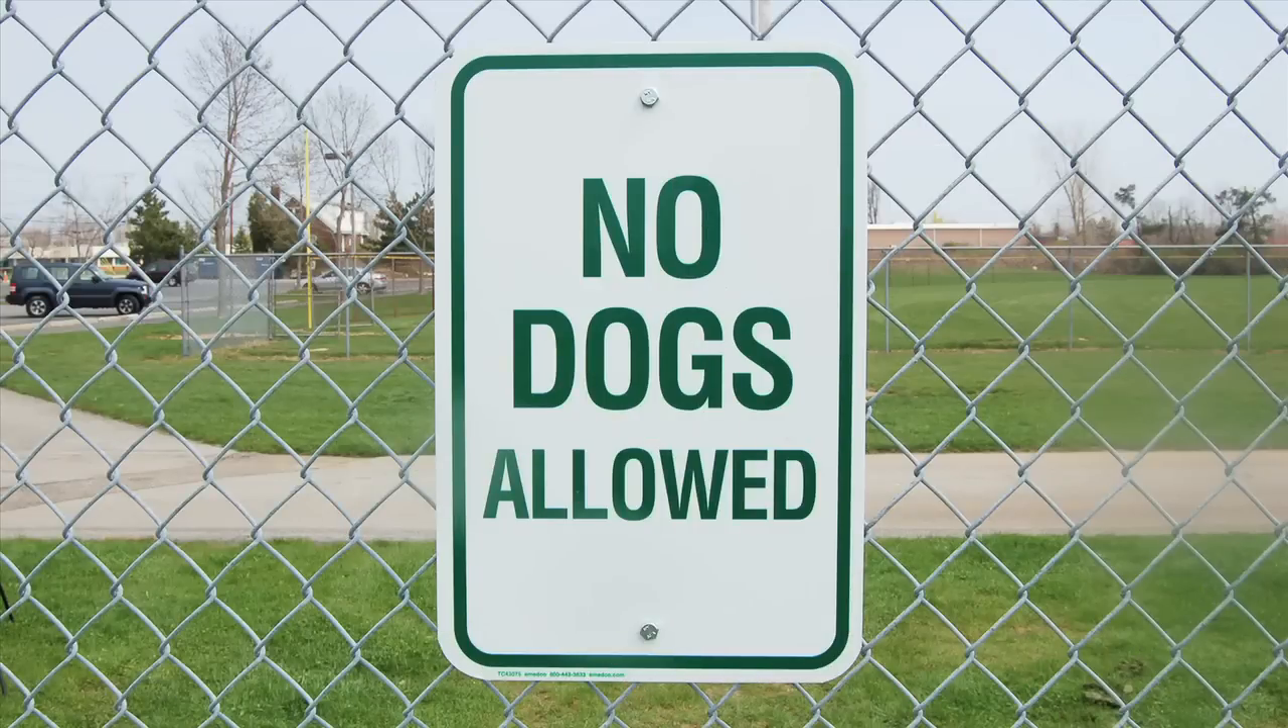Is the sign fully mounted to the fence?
Yes.